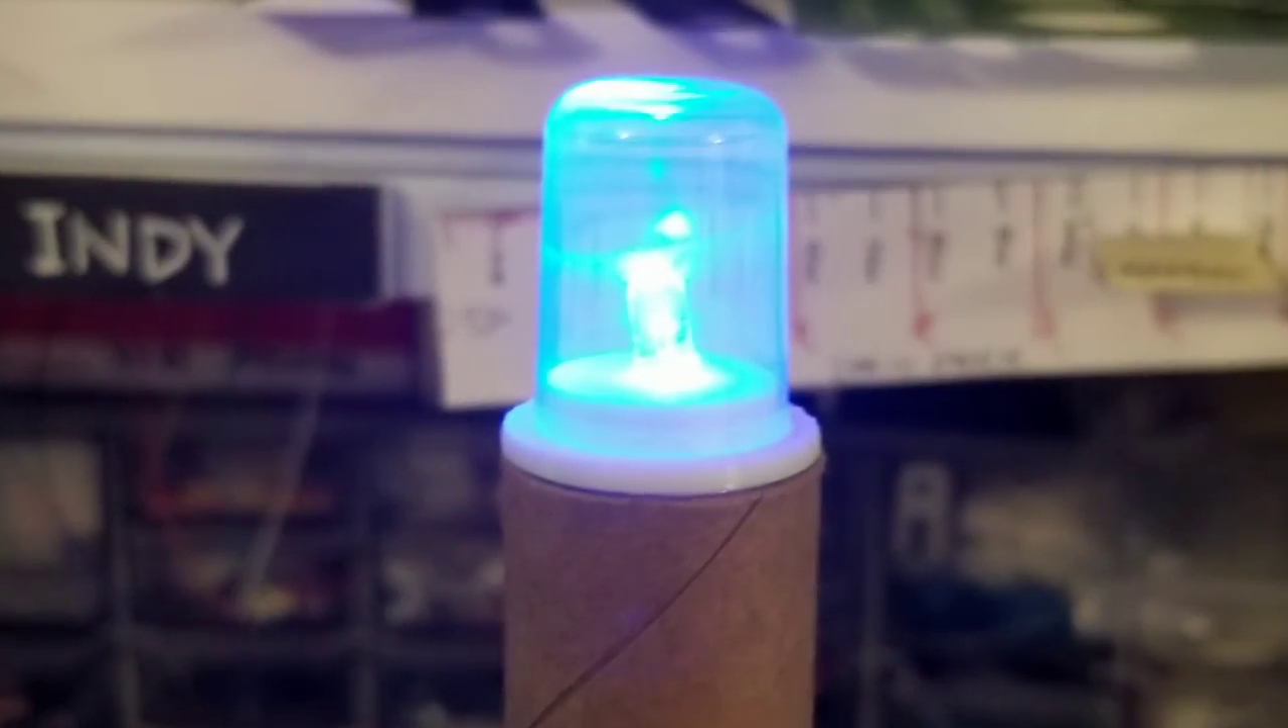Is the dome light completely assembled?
Yes.